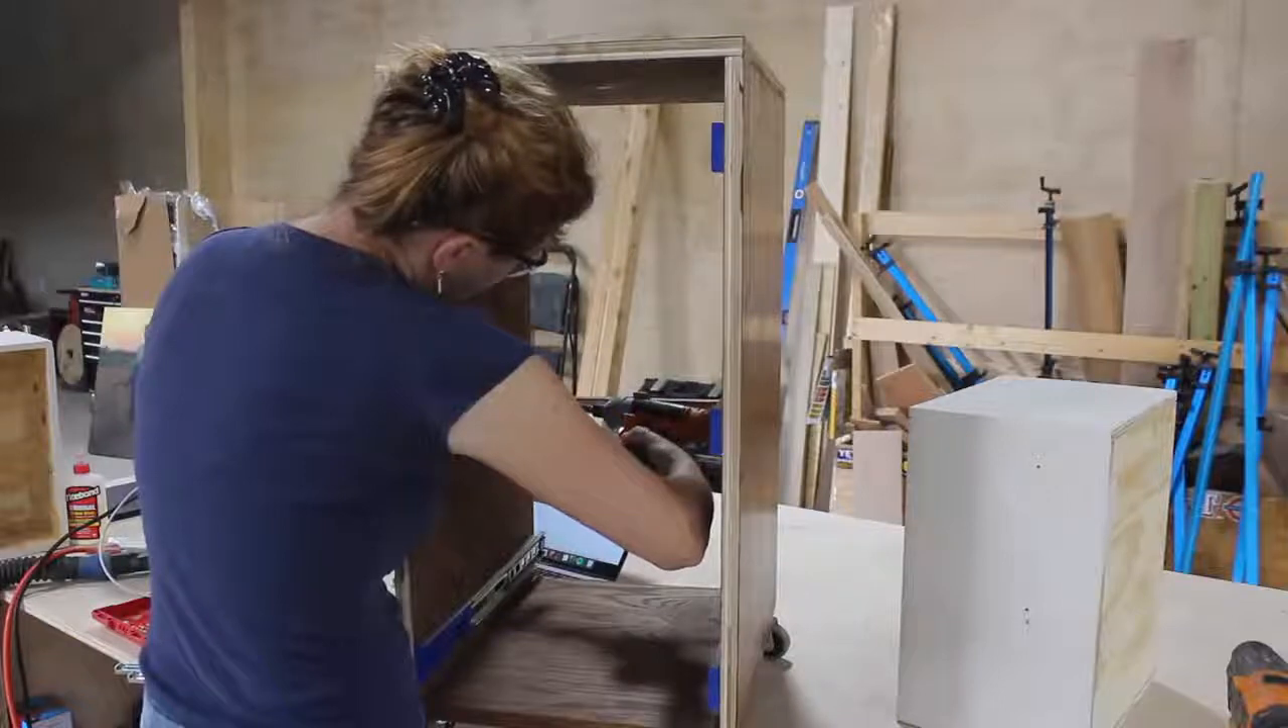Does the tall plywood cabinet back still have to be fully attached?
Yes.